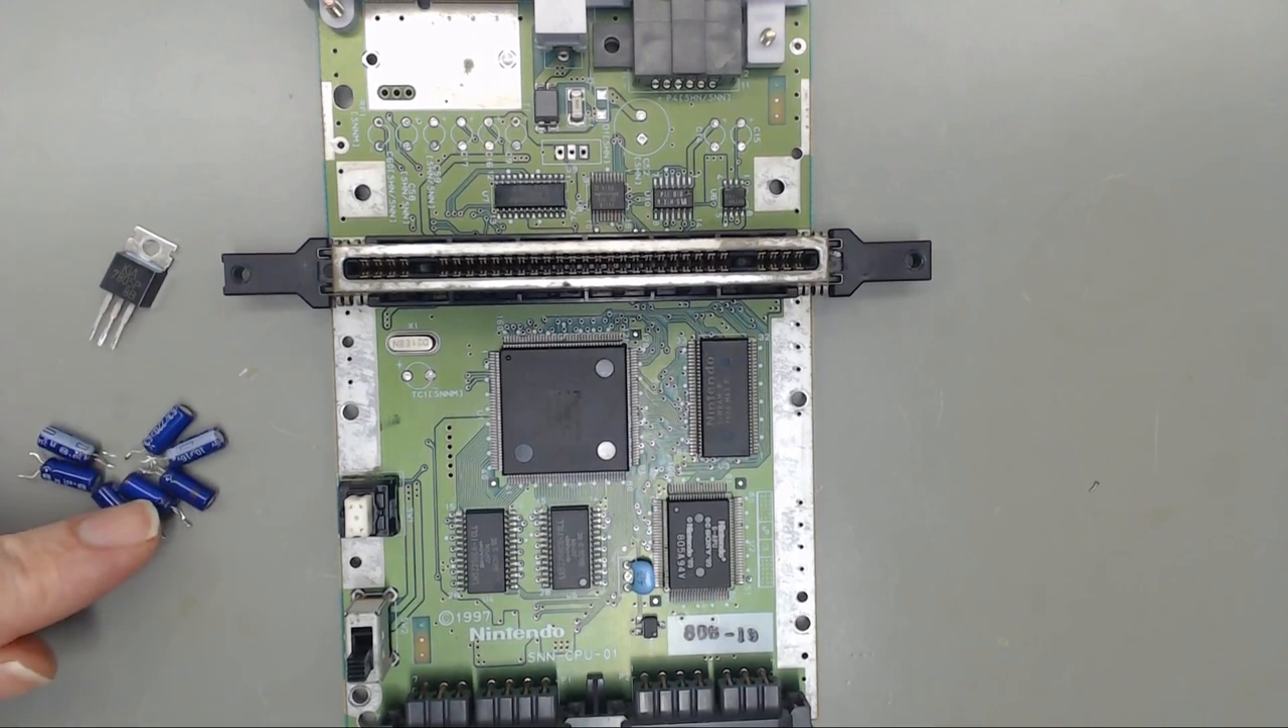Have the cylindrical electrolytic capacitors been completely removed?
Yes.